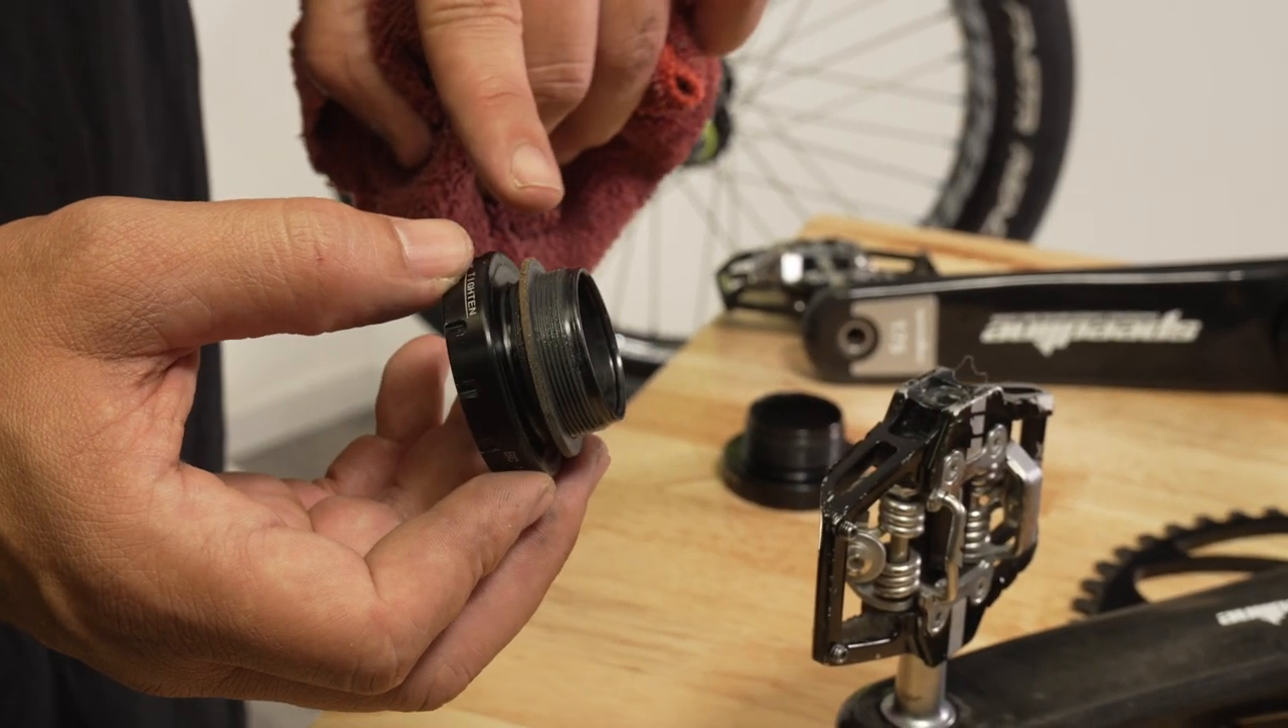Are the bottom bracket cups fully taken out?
Yes.